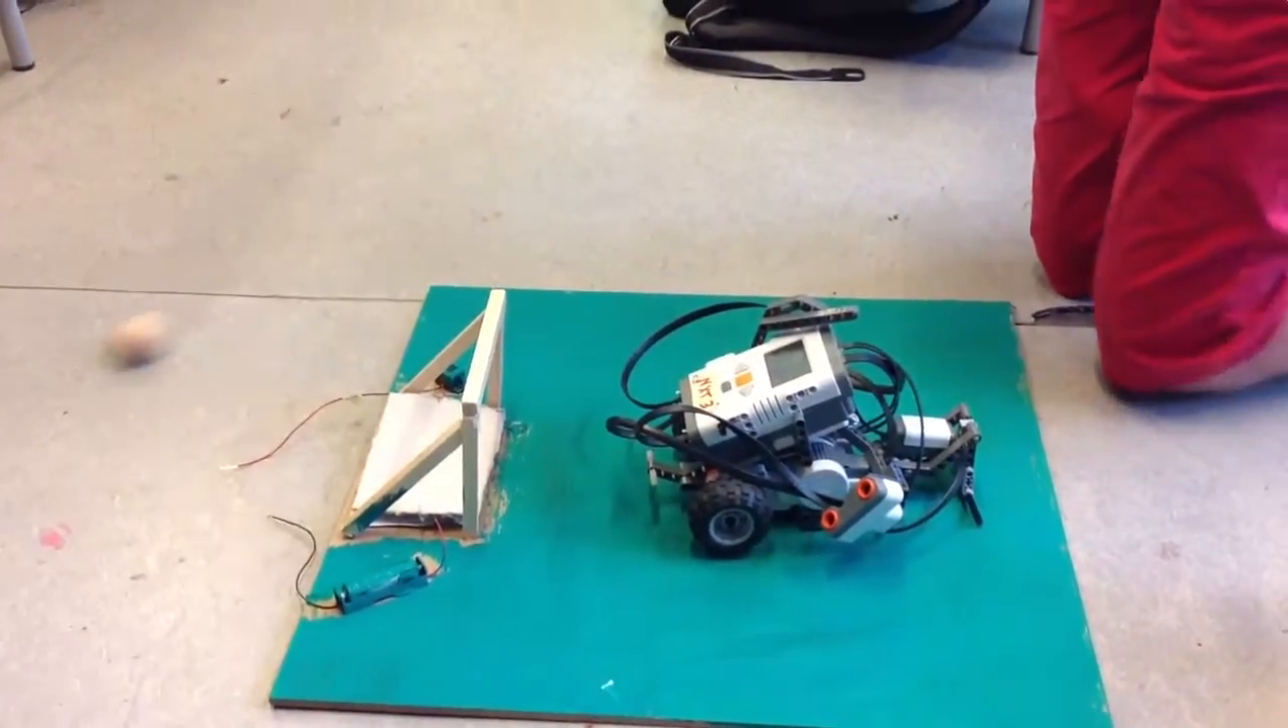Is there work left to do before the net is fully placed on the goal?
Yes.